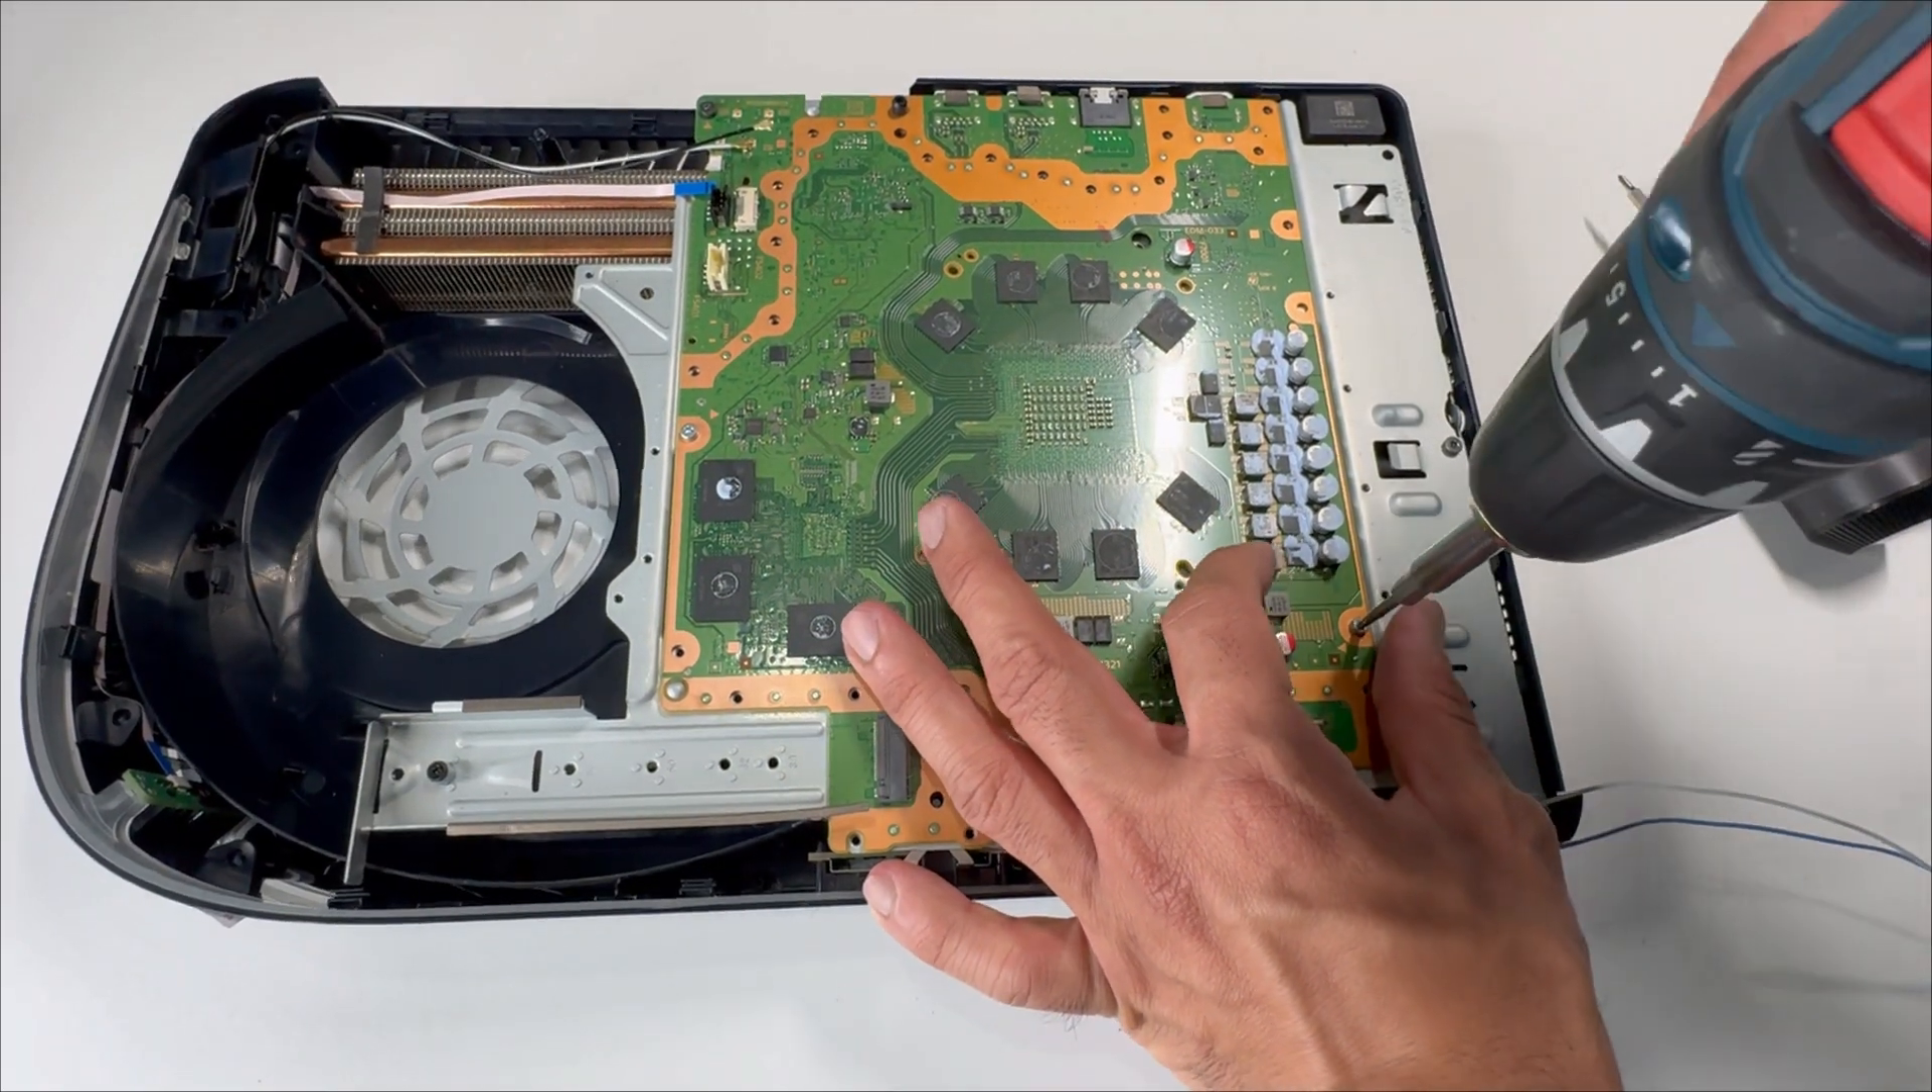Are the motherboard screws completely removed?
No.